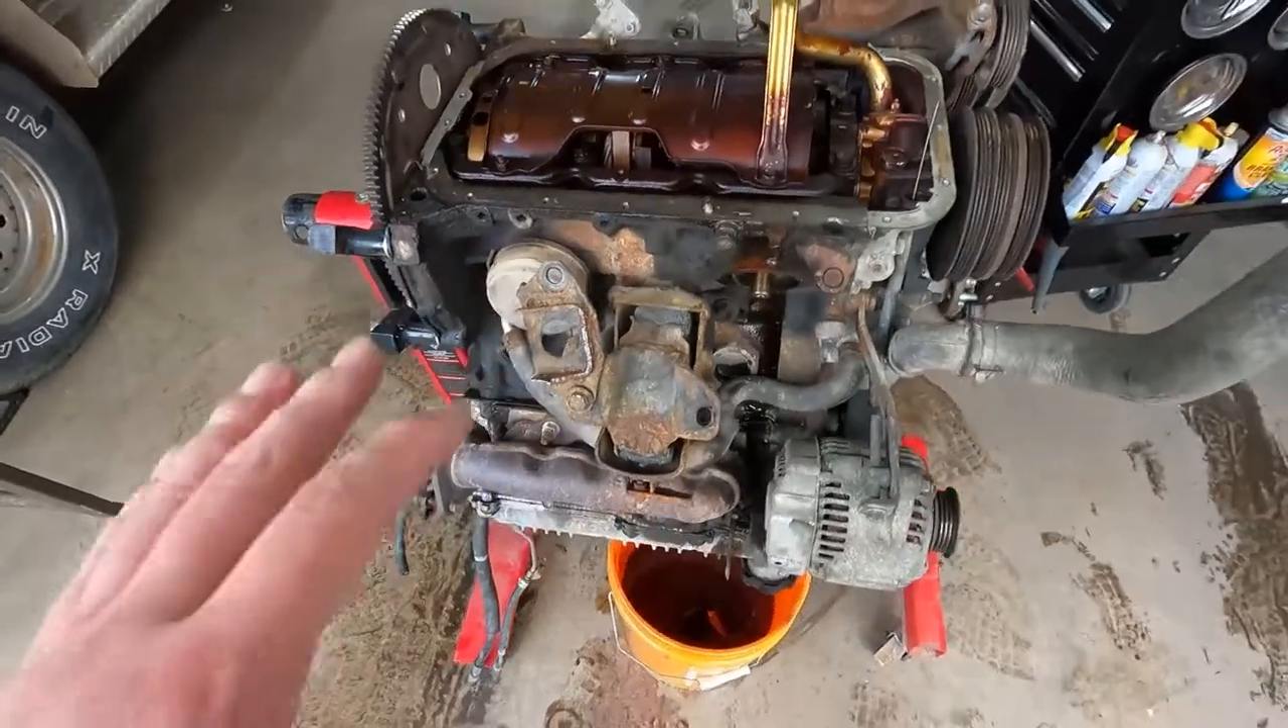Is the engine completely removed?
Yes.